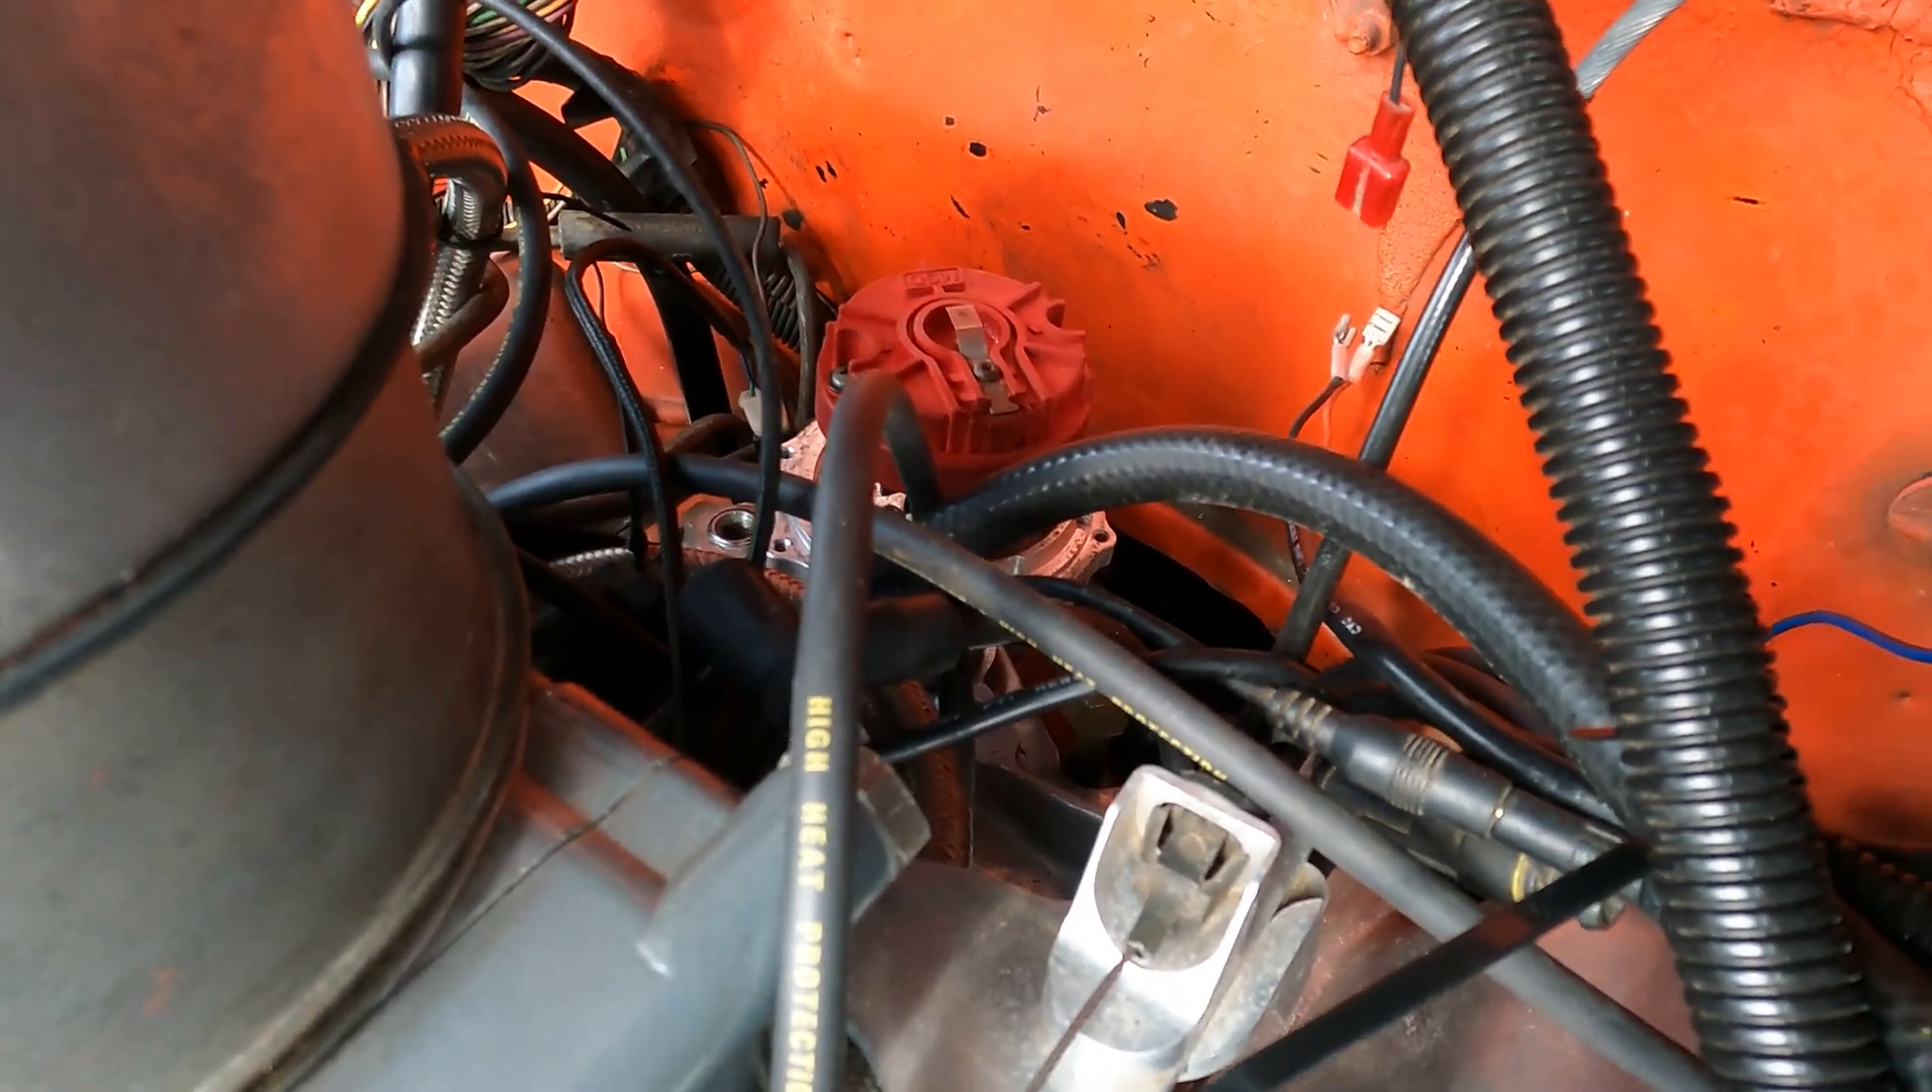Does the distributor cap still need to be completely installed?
Yes.